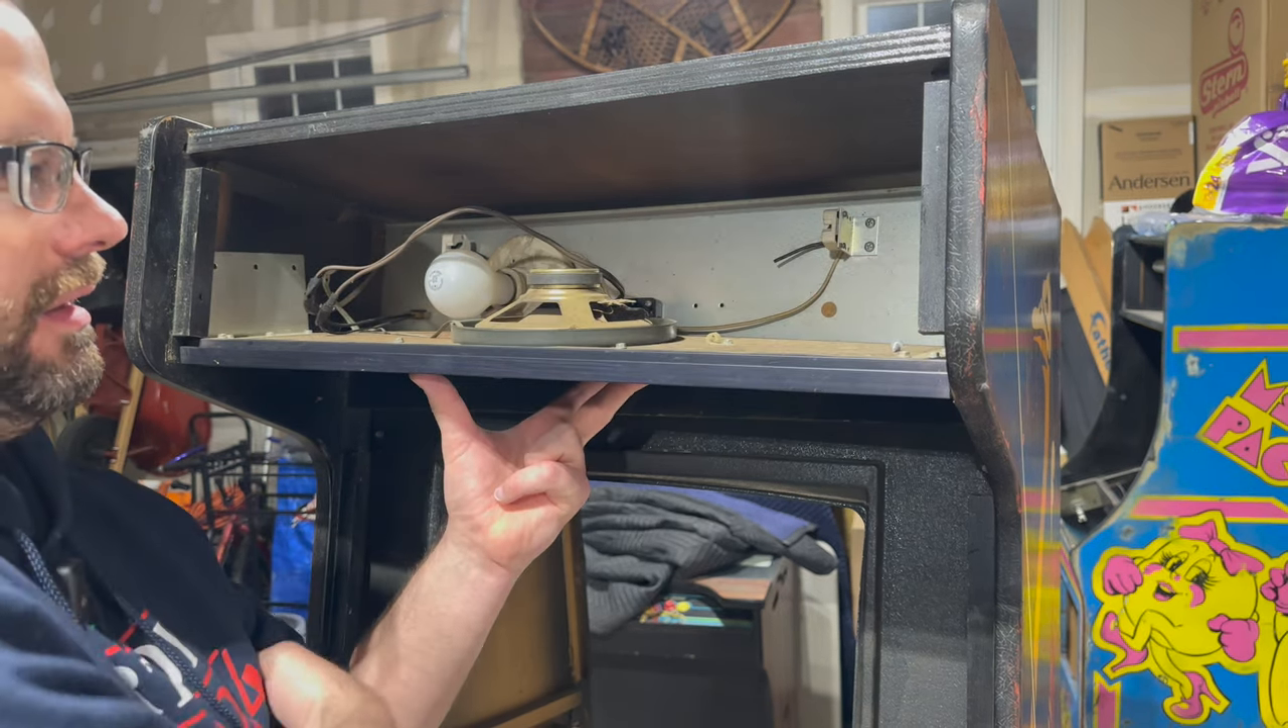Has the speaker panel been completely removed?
No.